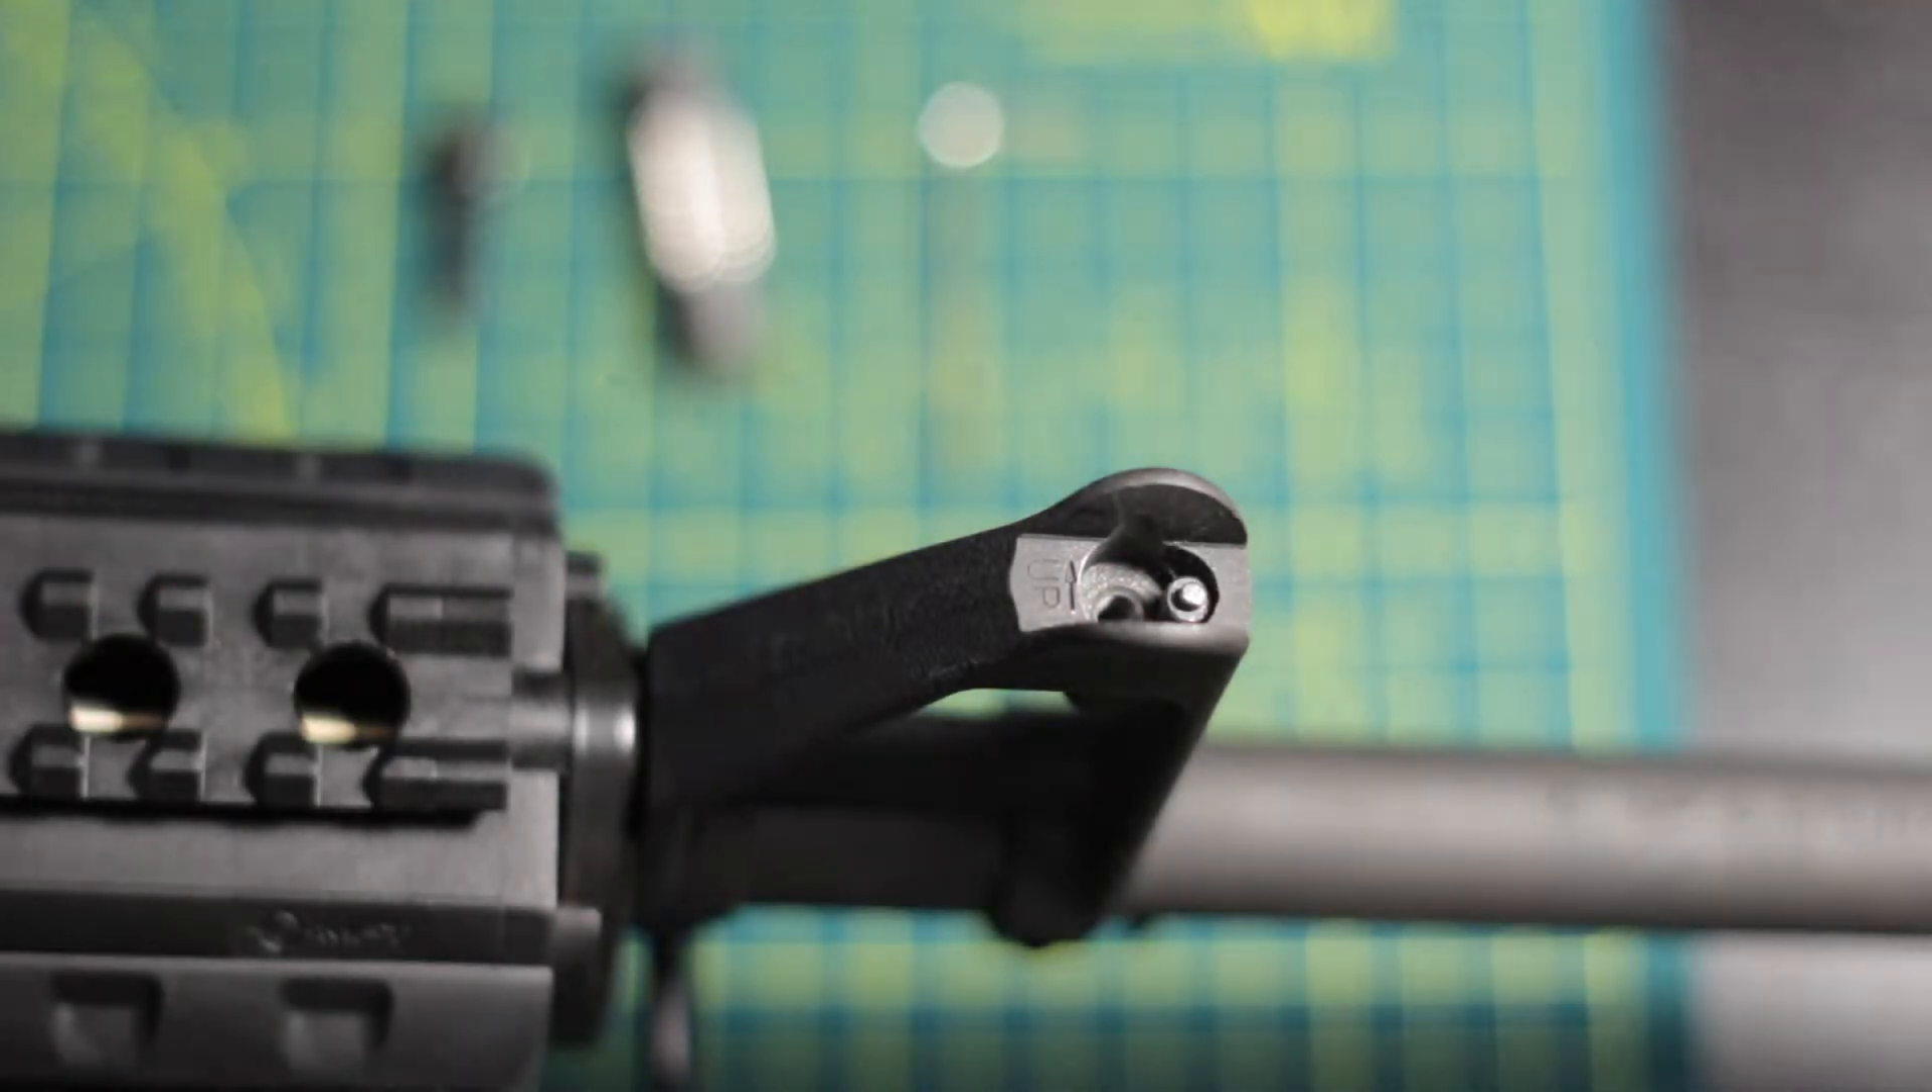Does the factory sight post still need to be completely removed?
No.